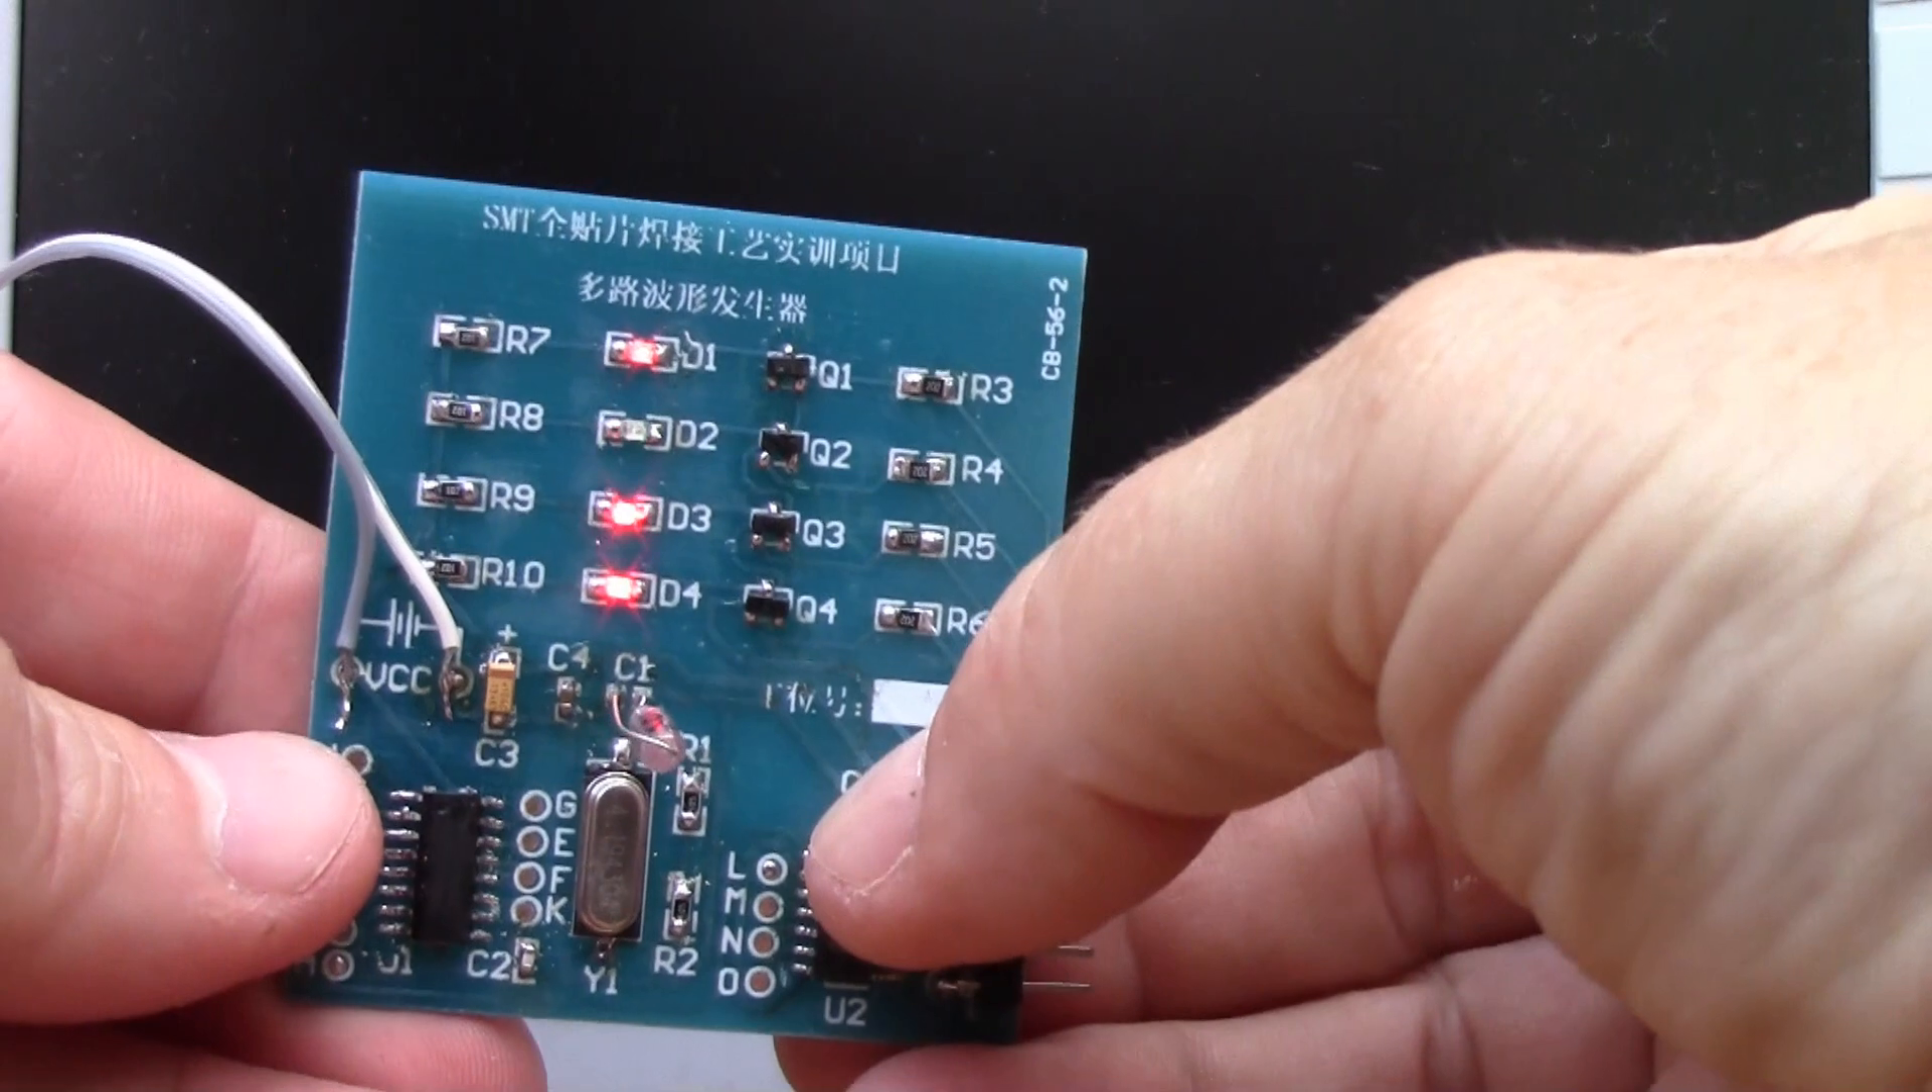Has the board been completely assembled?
Yes.